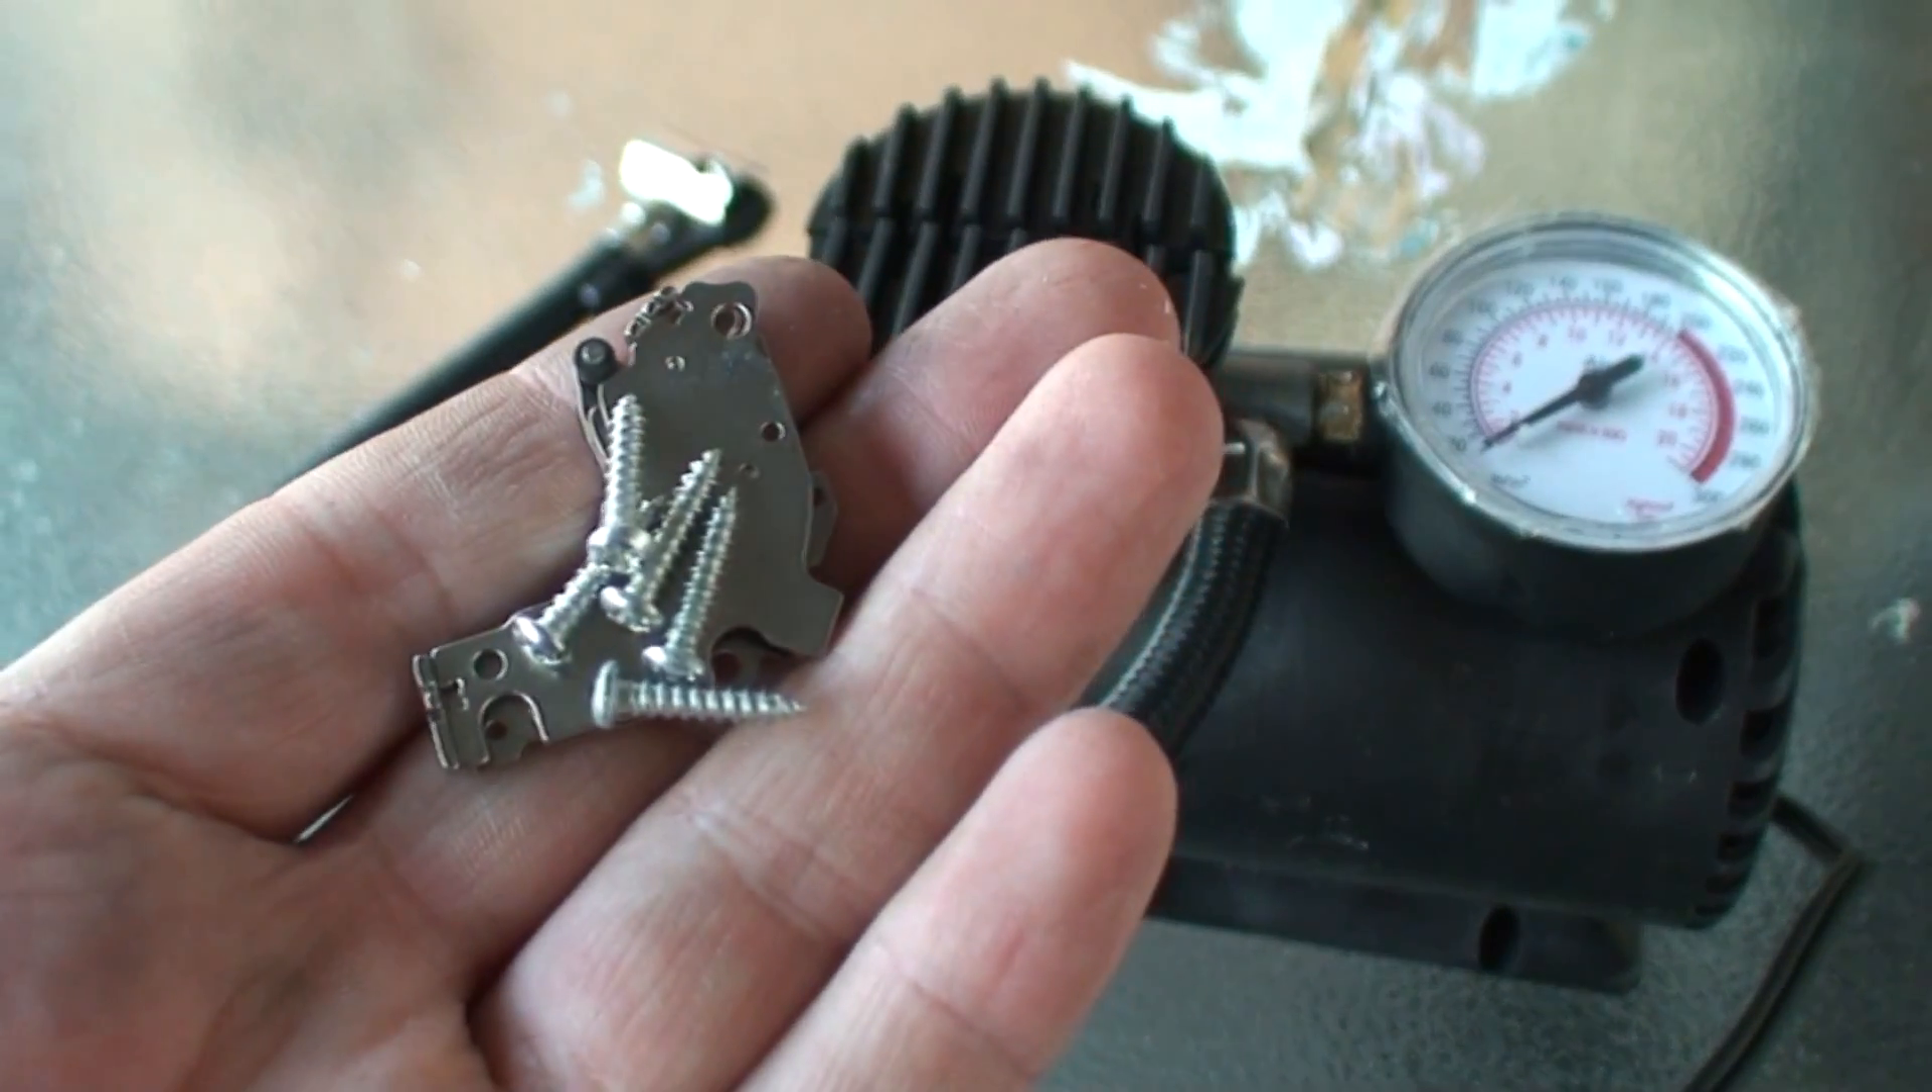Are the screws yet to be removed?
No.